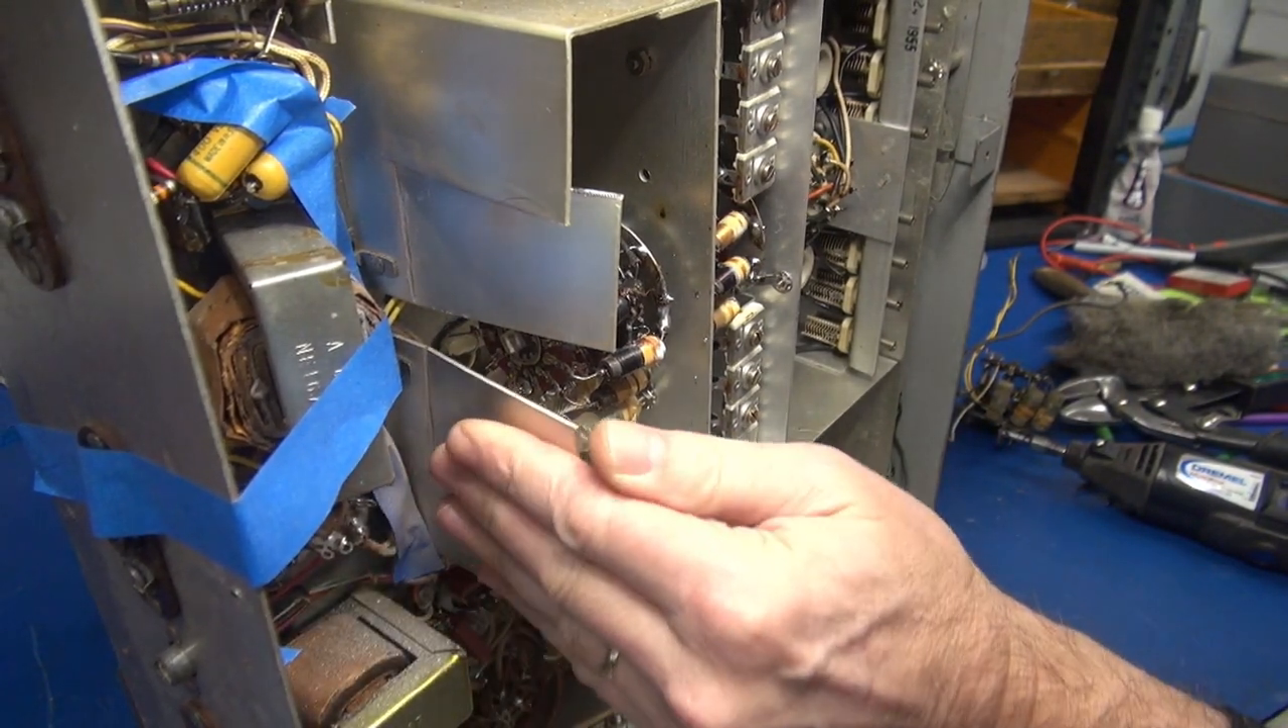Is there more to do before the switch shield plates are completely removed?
Yes.